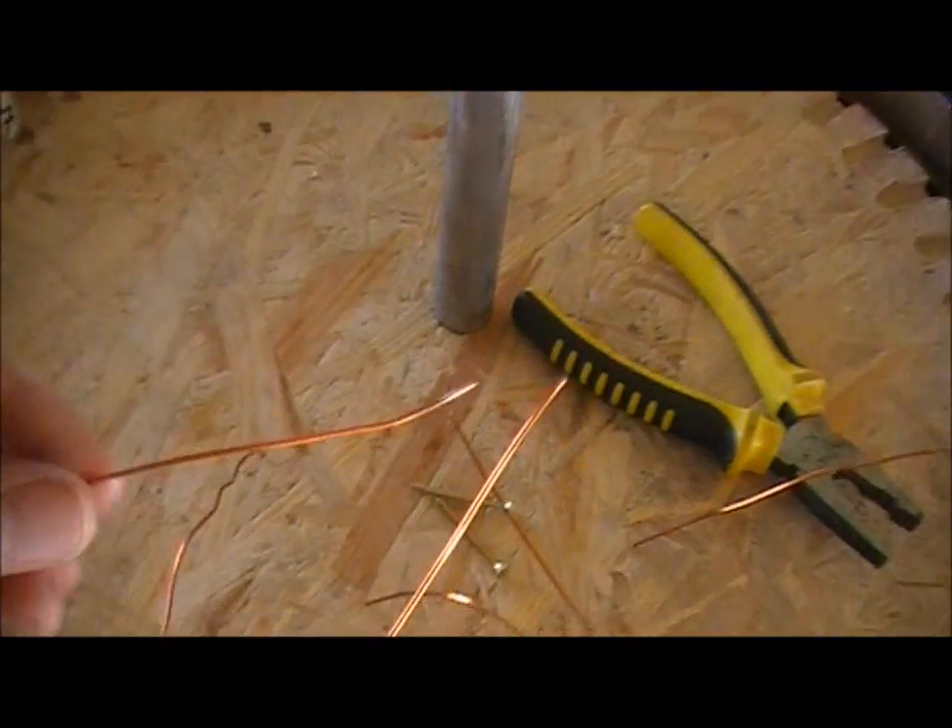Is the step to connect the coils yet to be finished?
Yes.